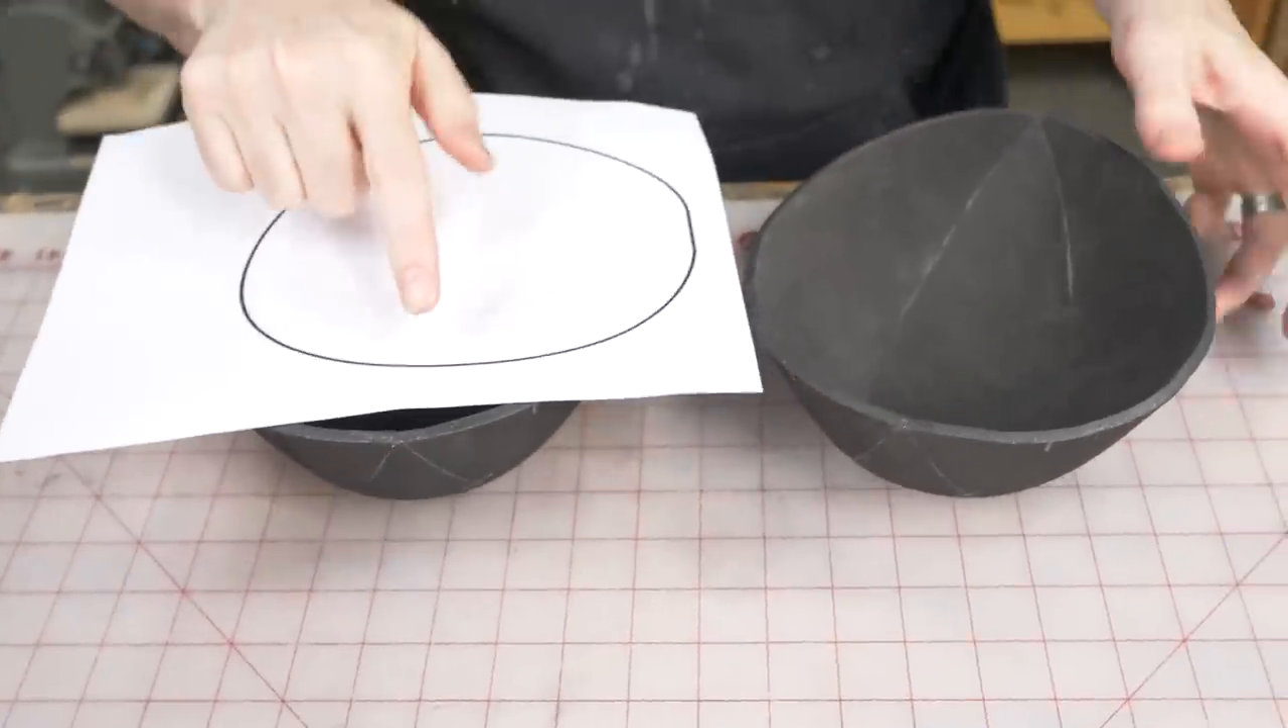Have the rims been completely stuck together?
No.